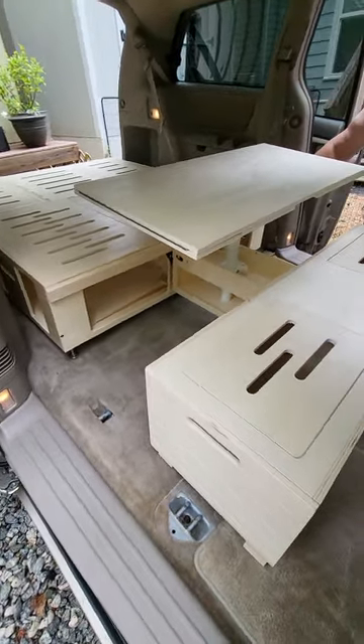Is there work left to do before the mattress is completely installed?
Yes.